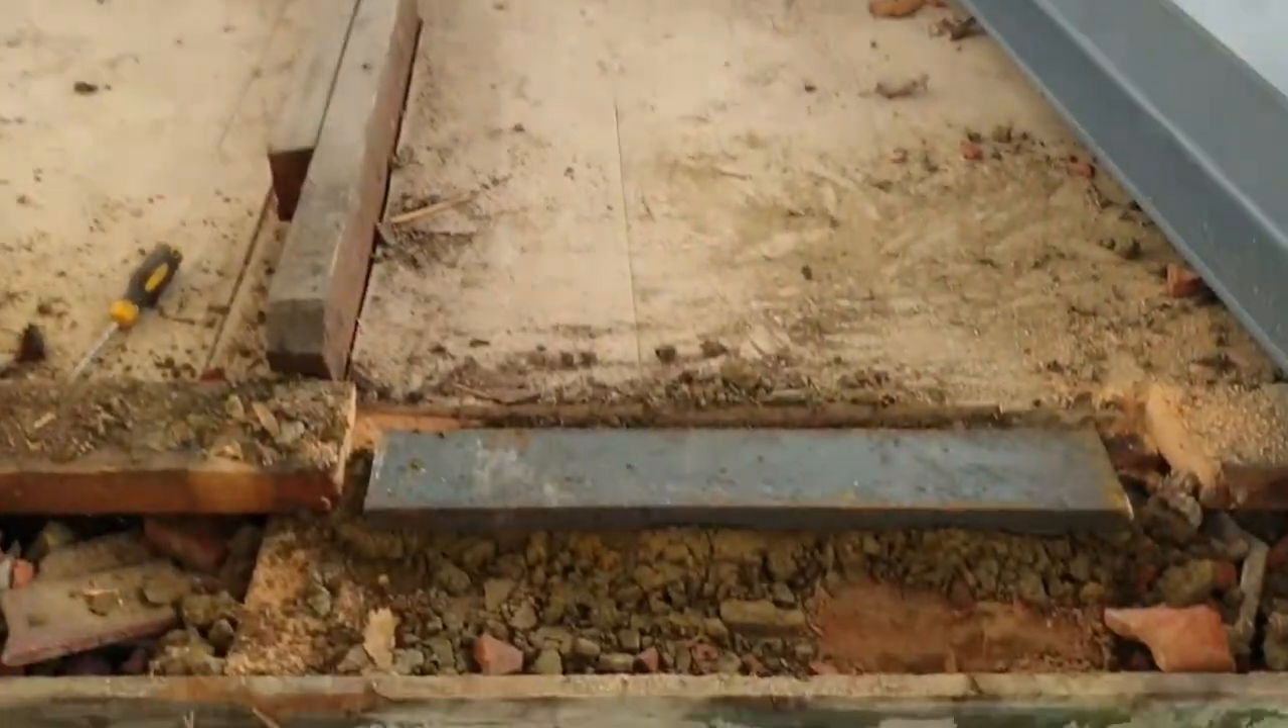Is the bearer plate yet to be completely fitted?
No.